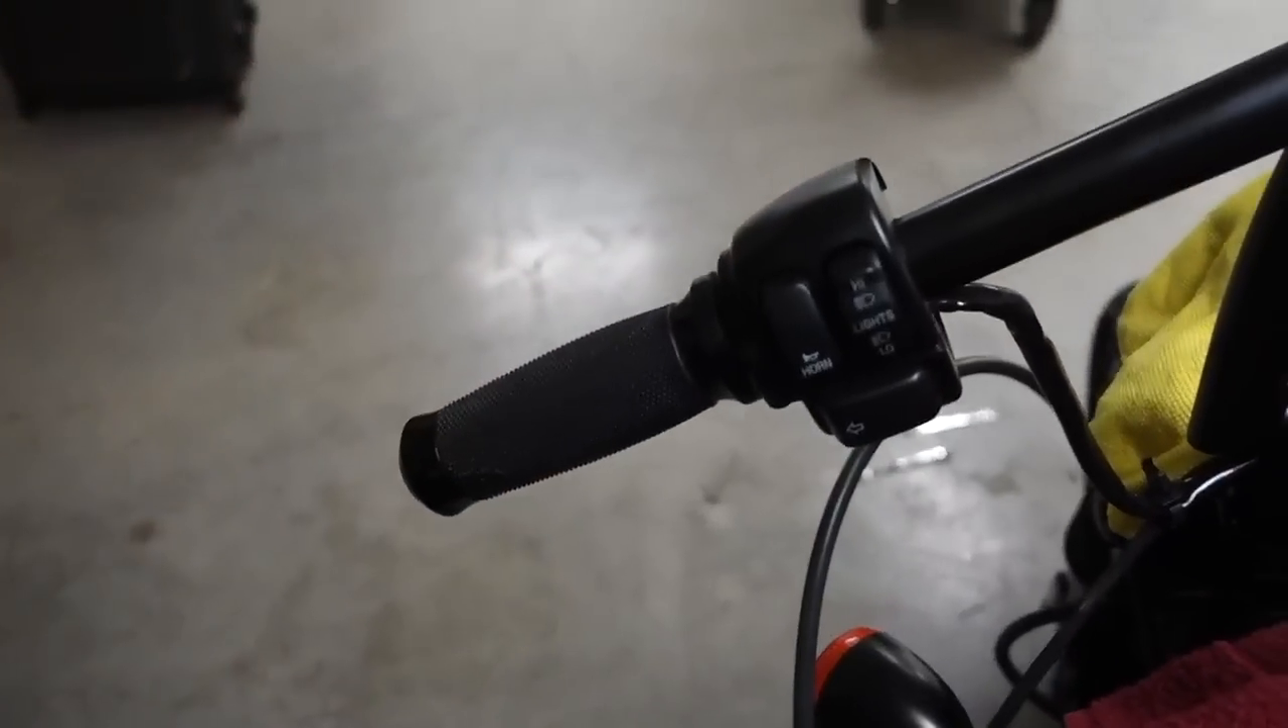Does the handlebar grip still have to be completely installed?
No.